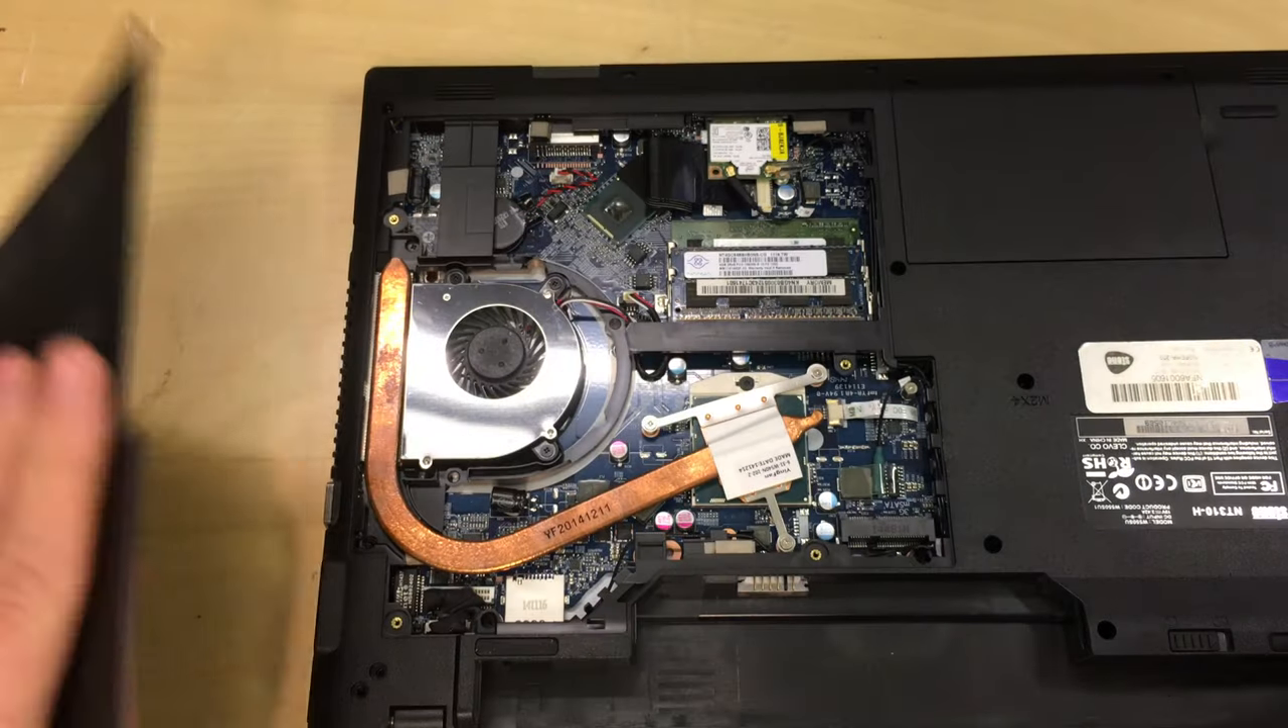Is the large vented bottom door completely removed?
Yes.